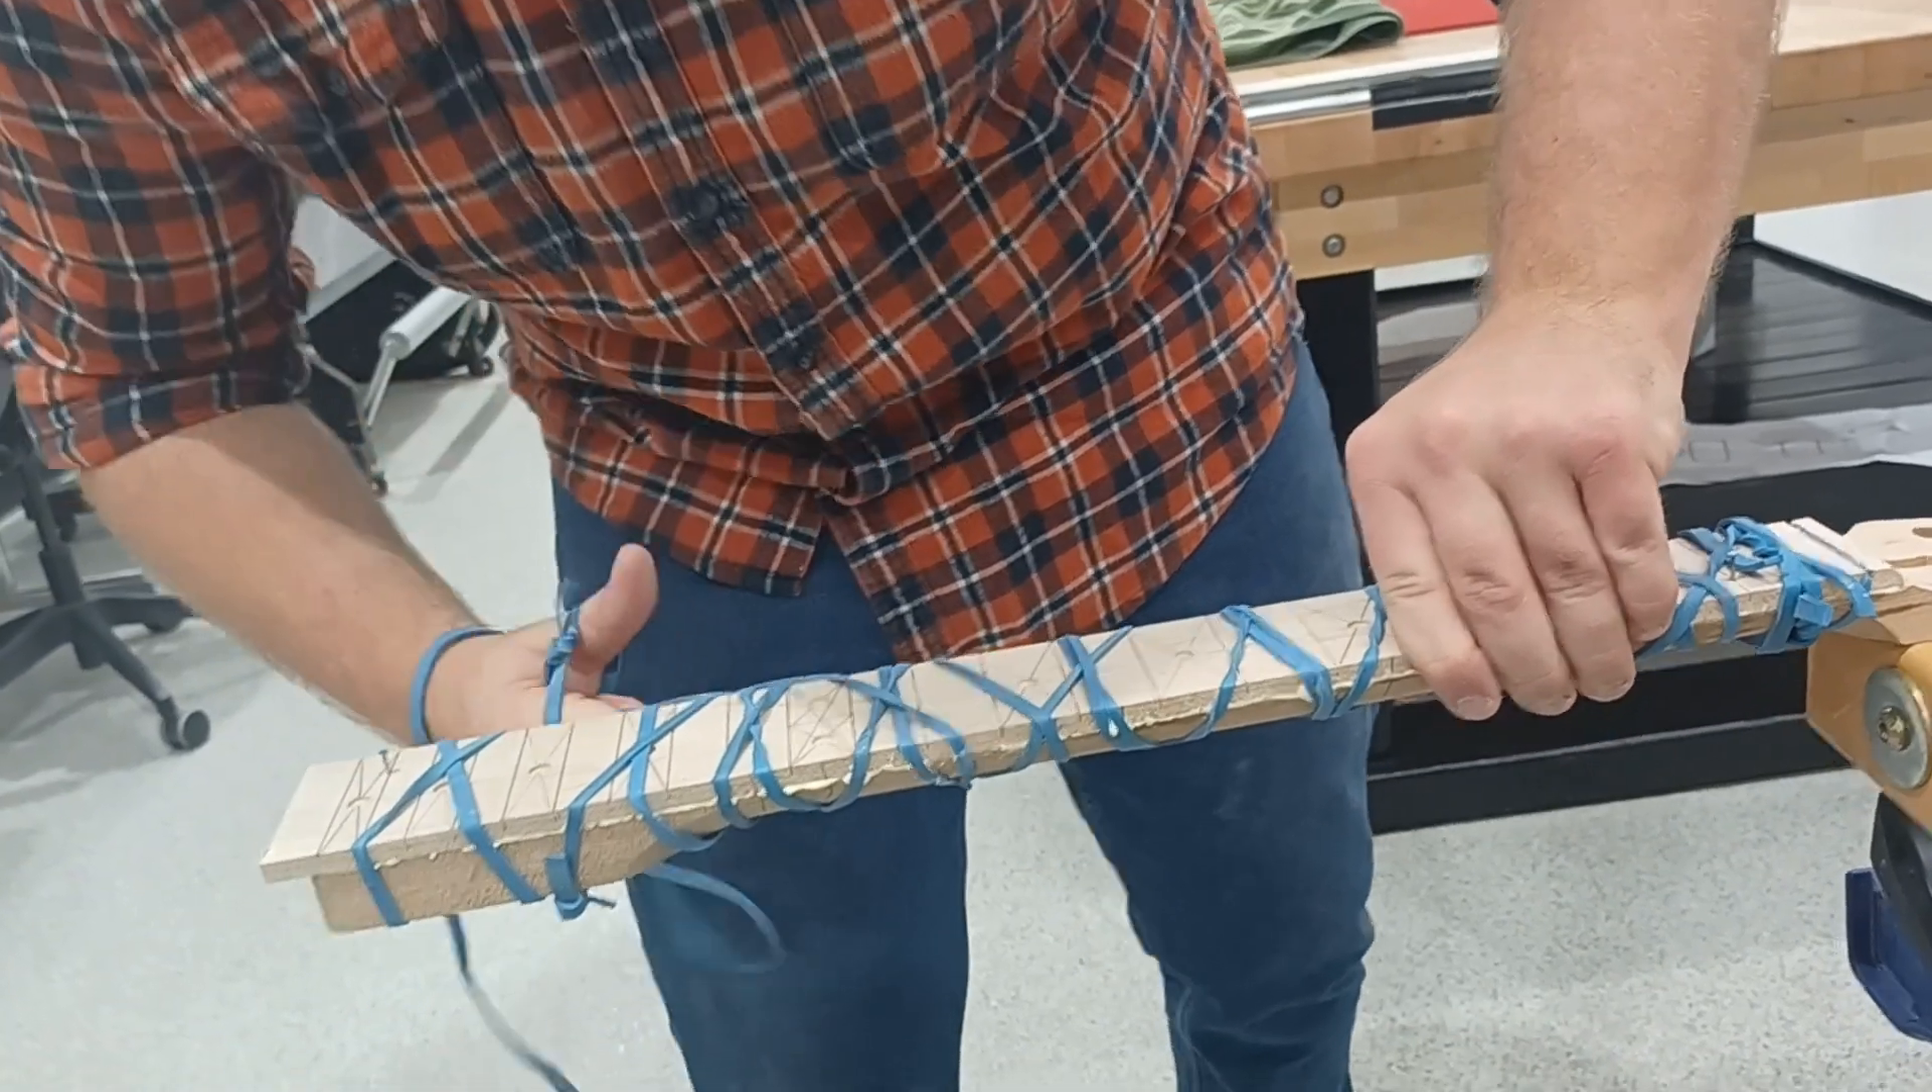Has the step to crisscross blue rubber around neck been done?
No.